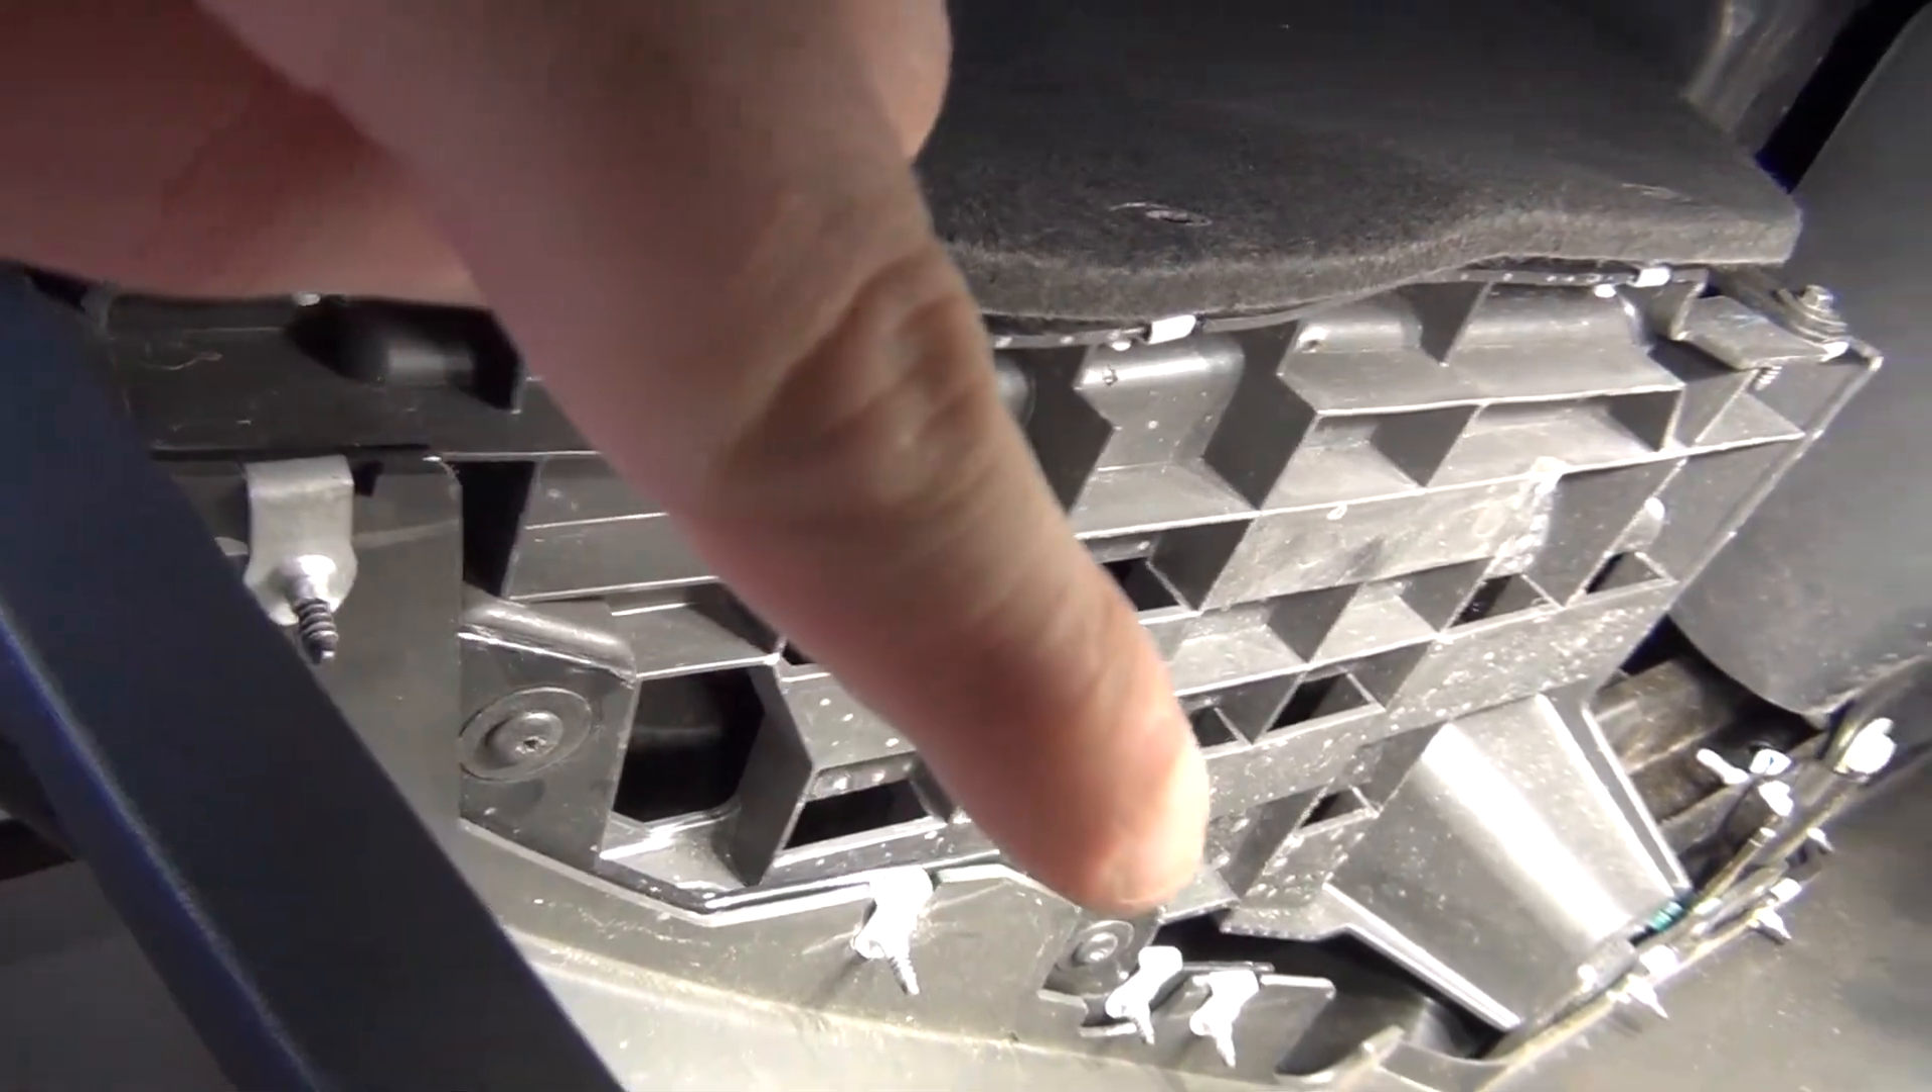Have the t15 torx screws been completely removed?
No.